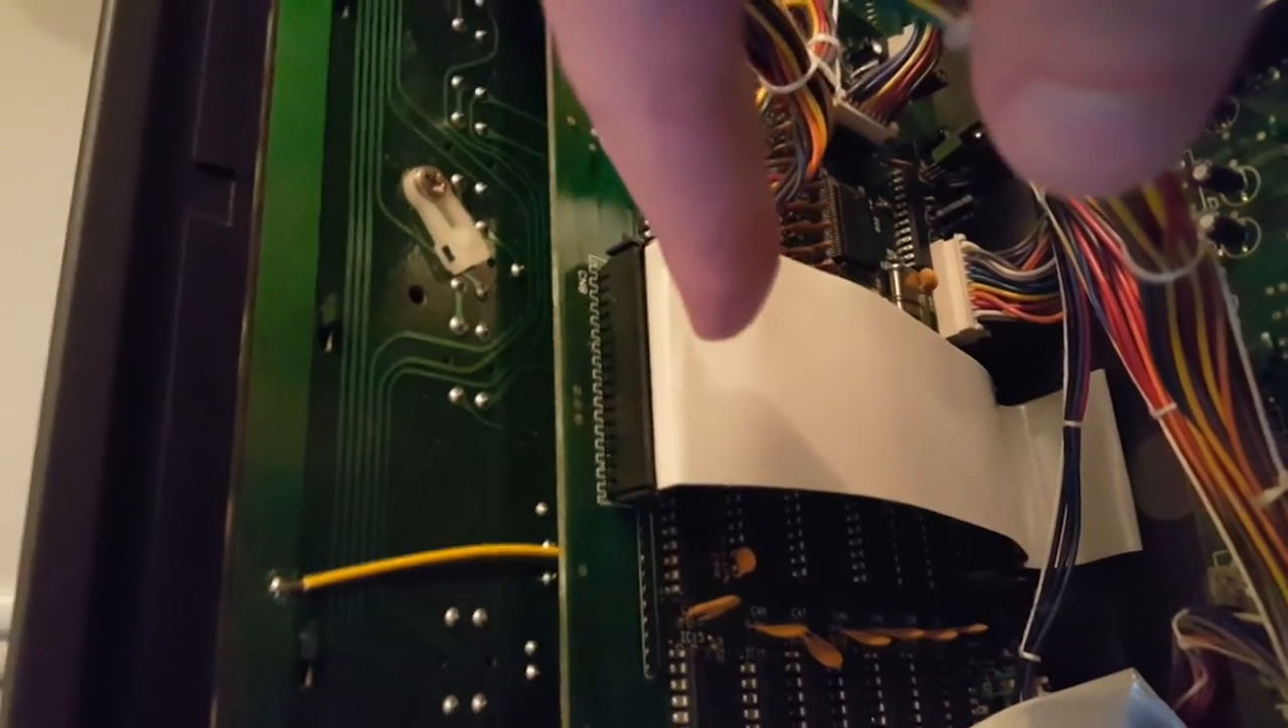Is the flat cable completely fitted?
Yes.